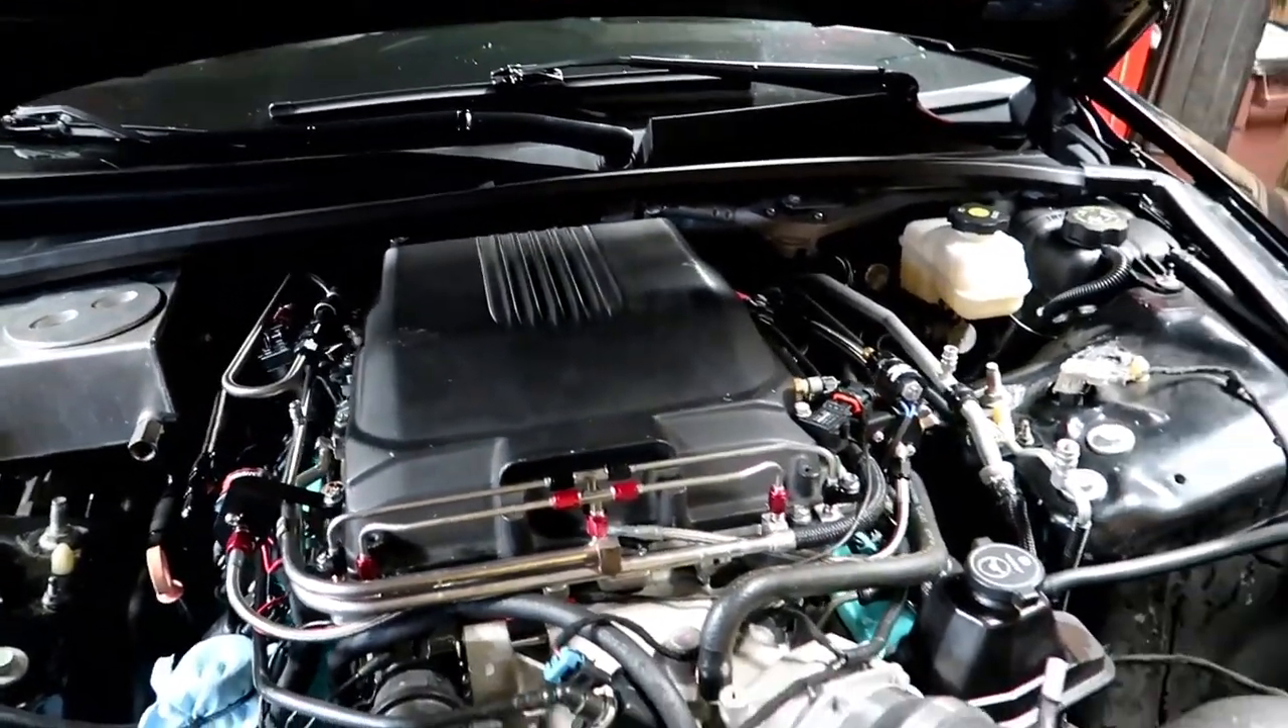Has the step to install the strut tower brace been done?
No.